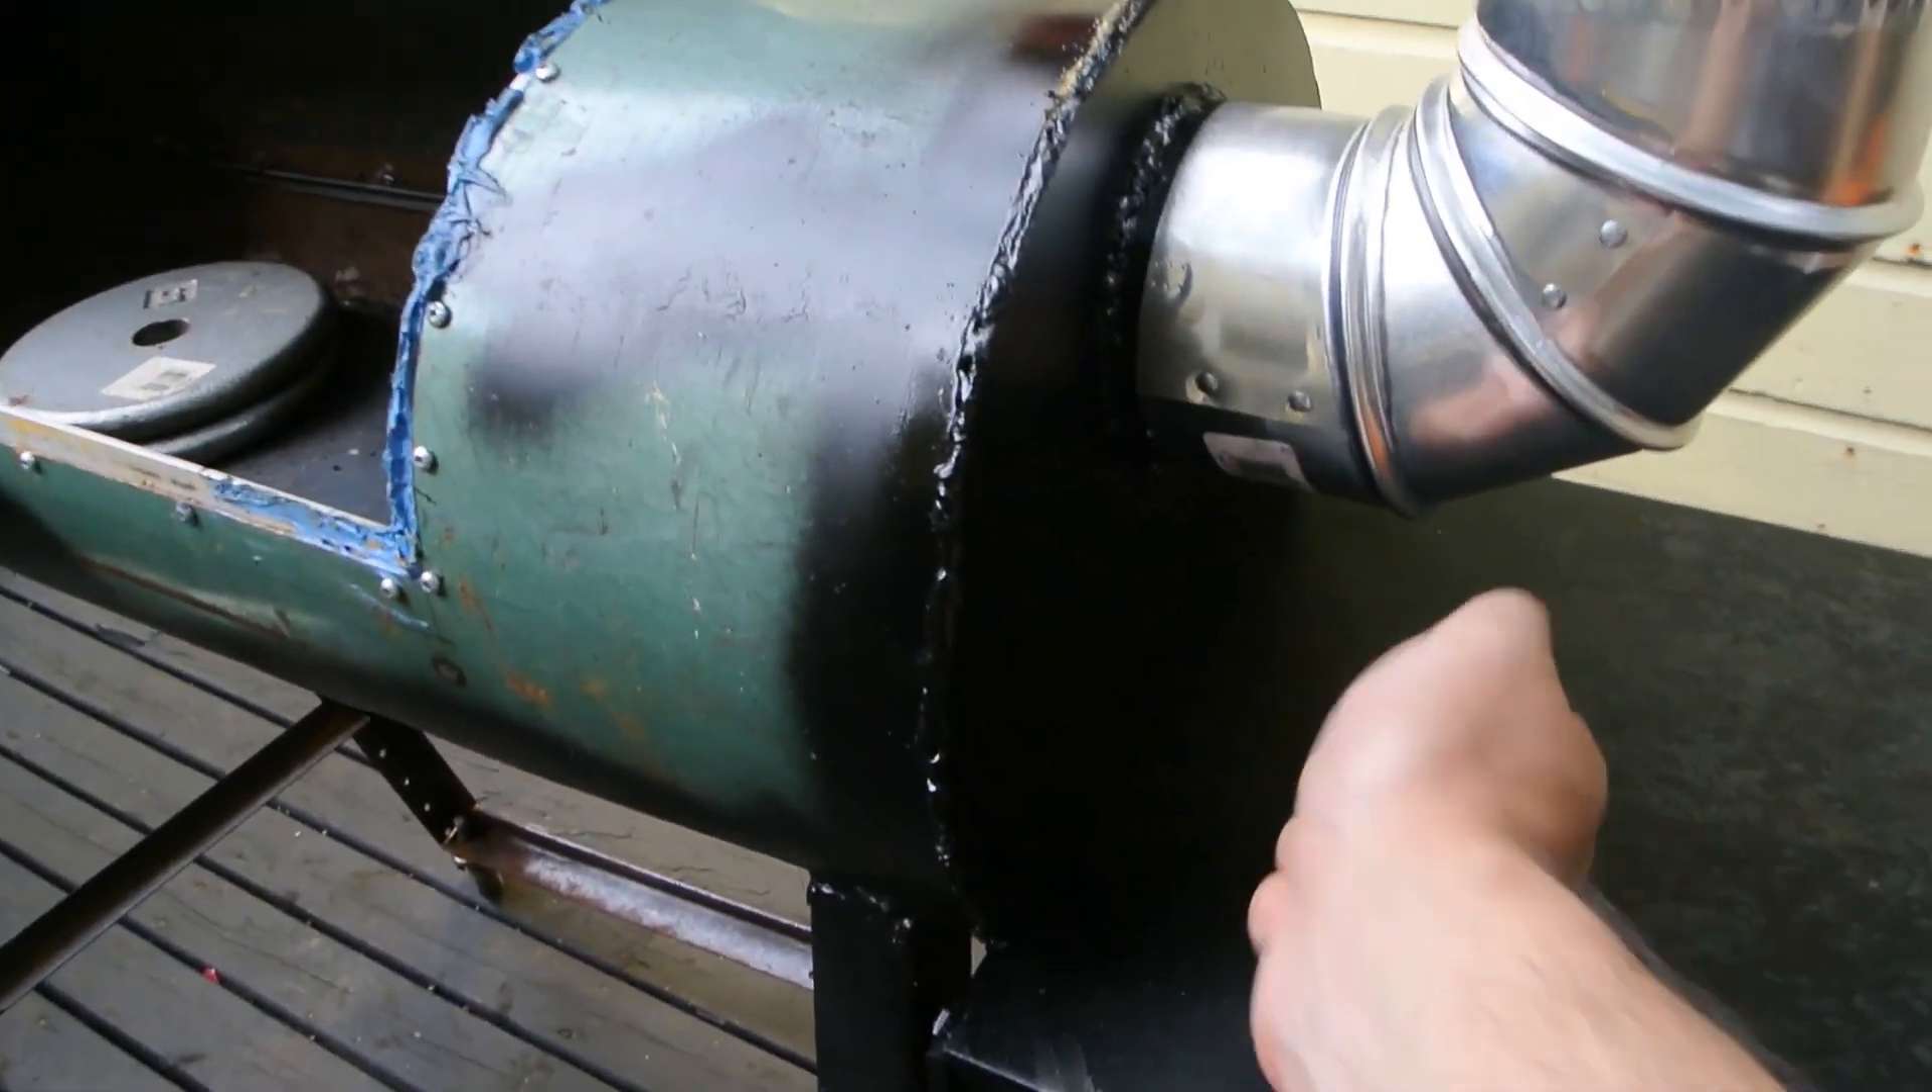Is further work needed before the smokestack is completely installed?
No.